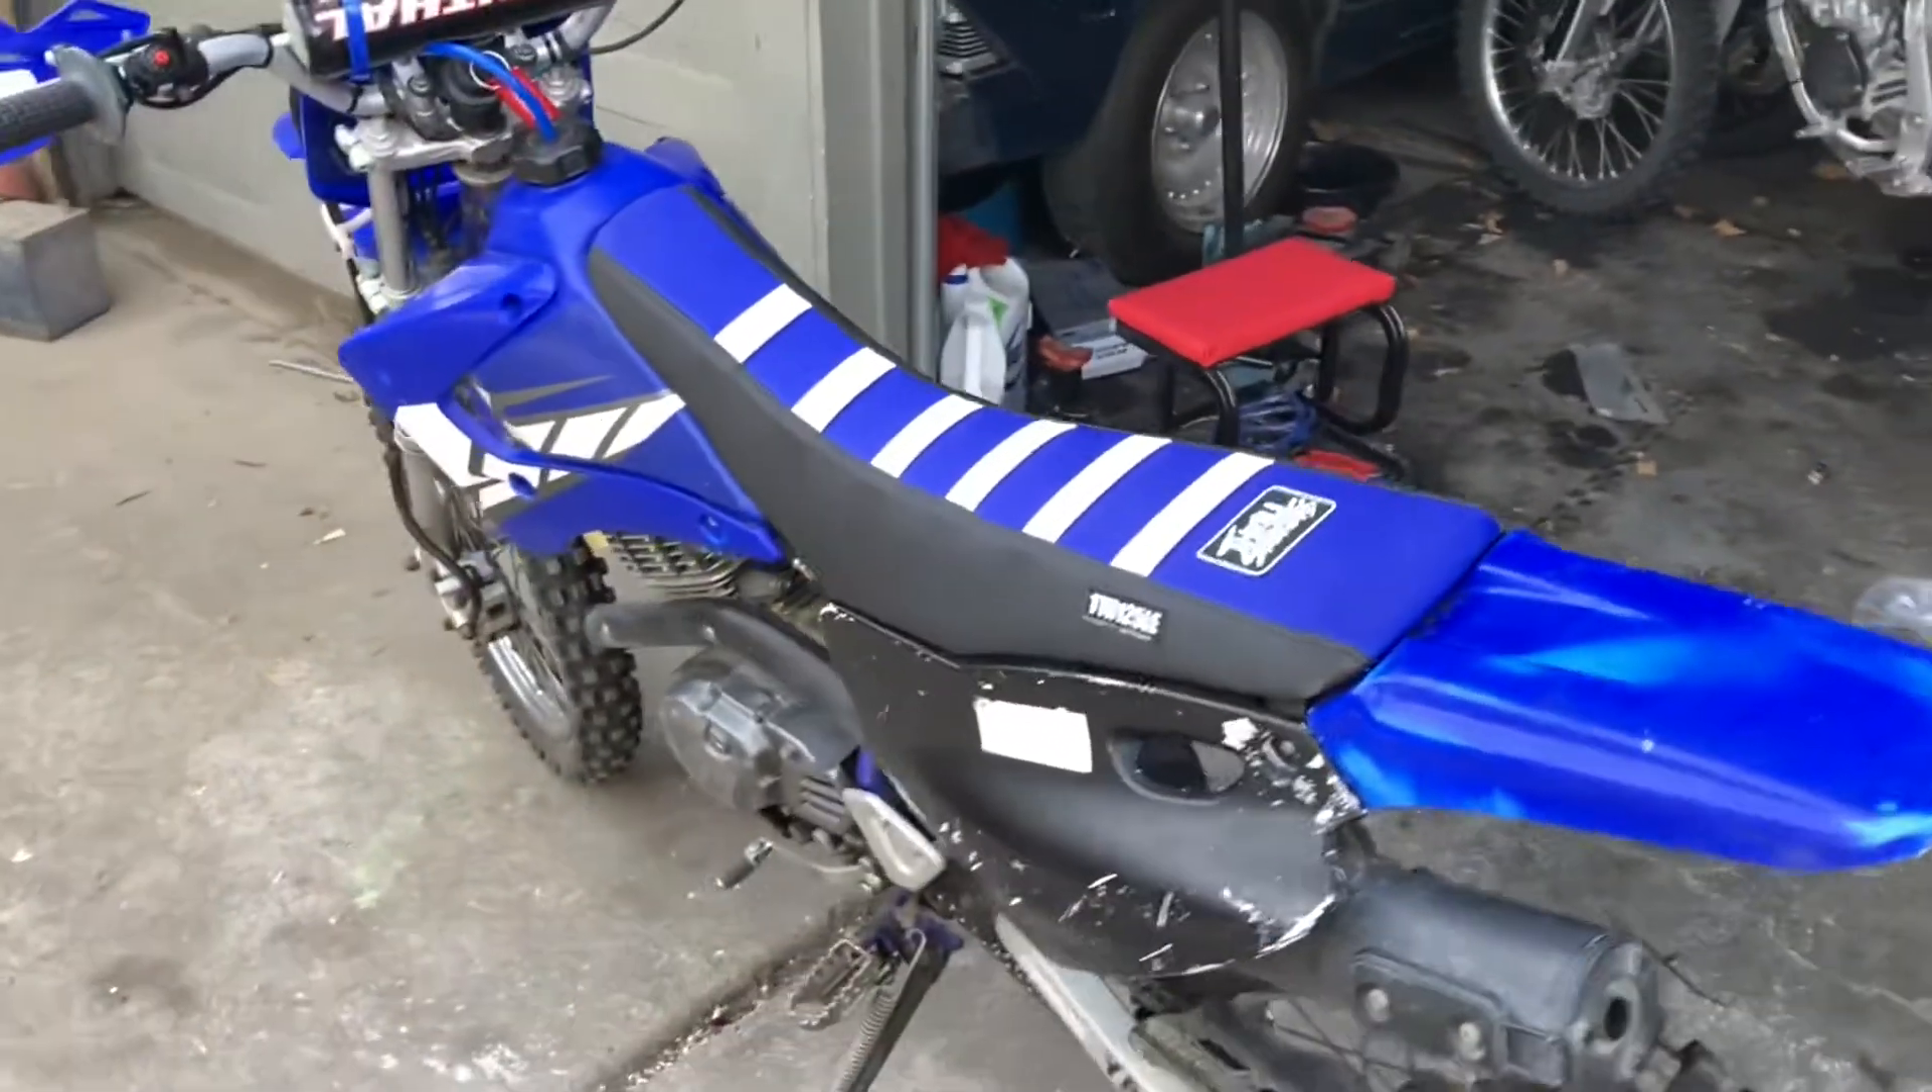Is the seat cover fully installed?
Yes.